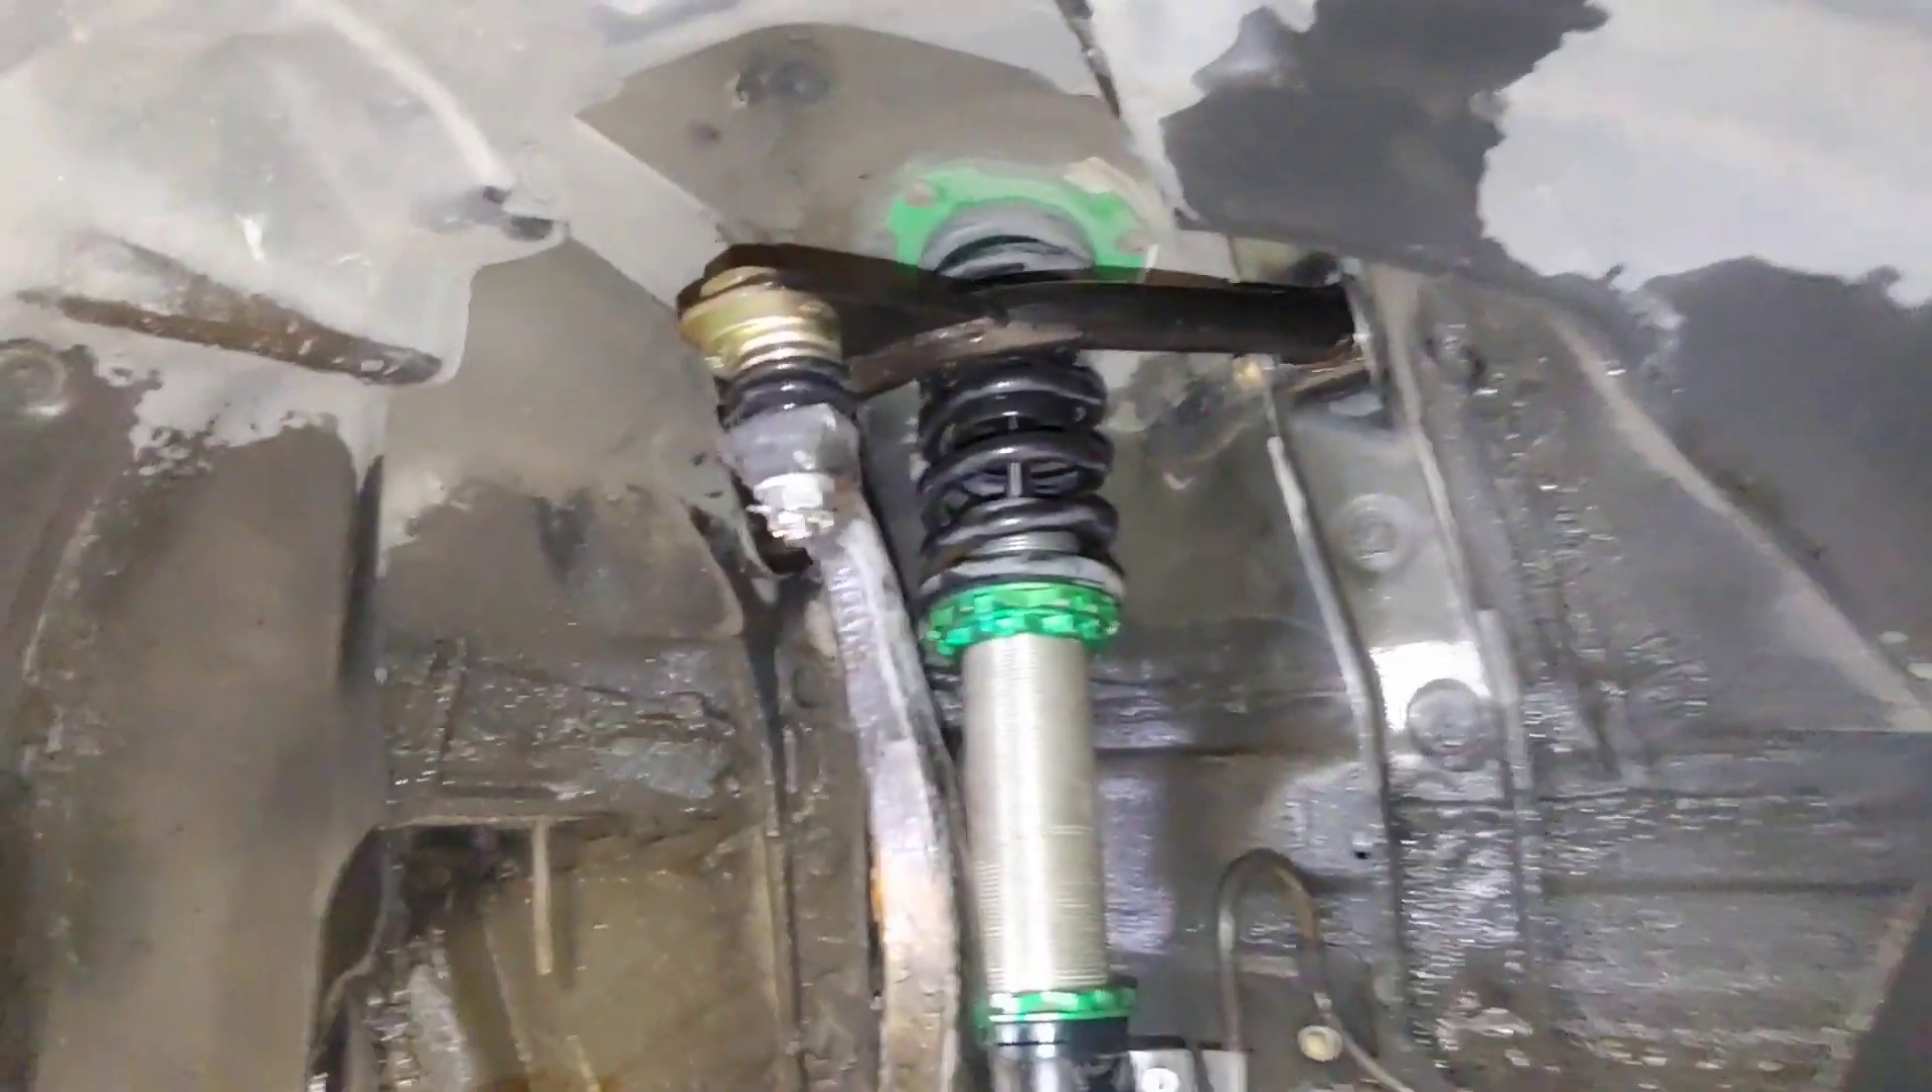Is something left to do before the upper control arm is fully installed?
No.